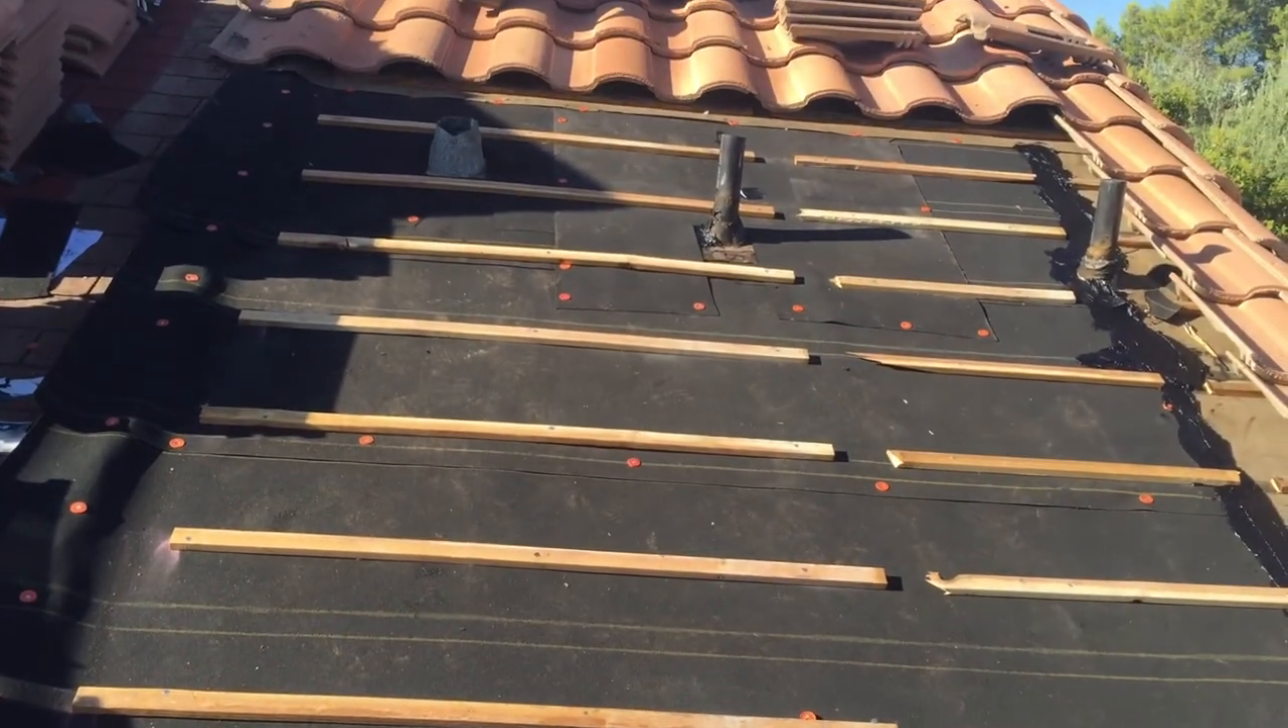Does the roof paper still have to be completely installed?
No.